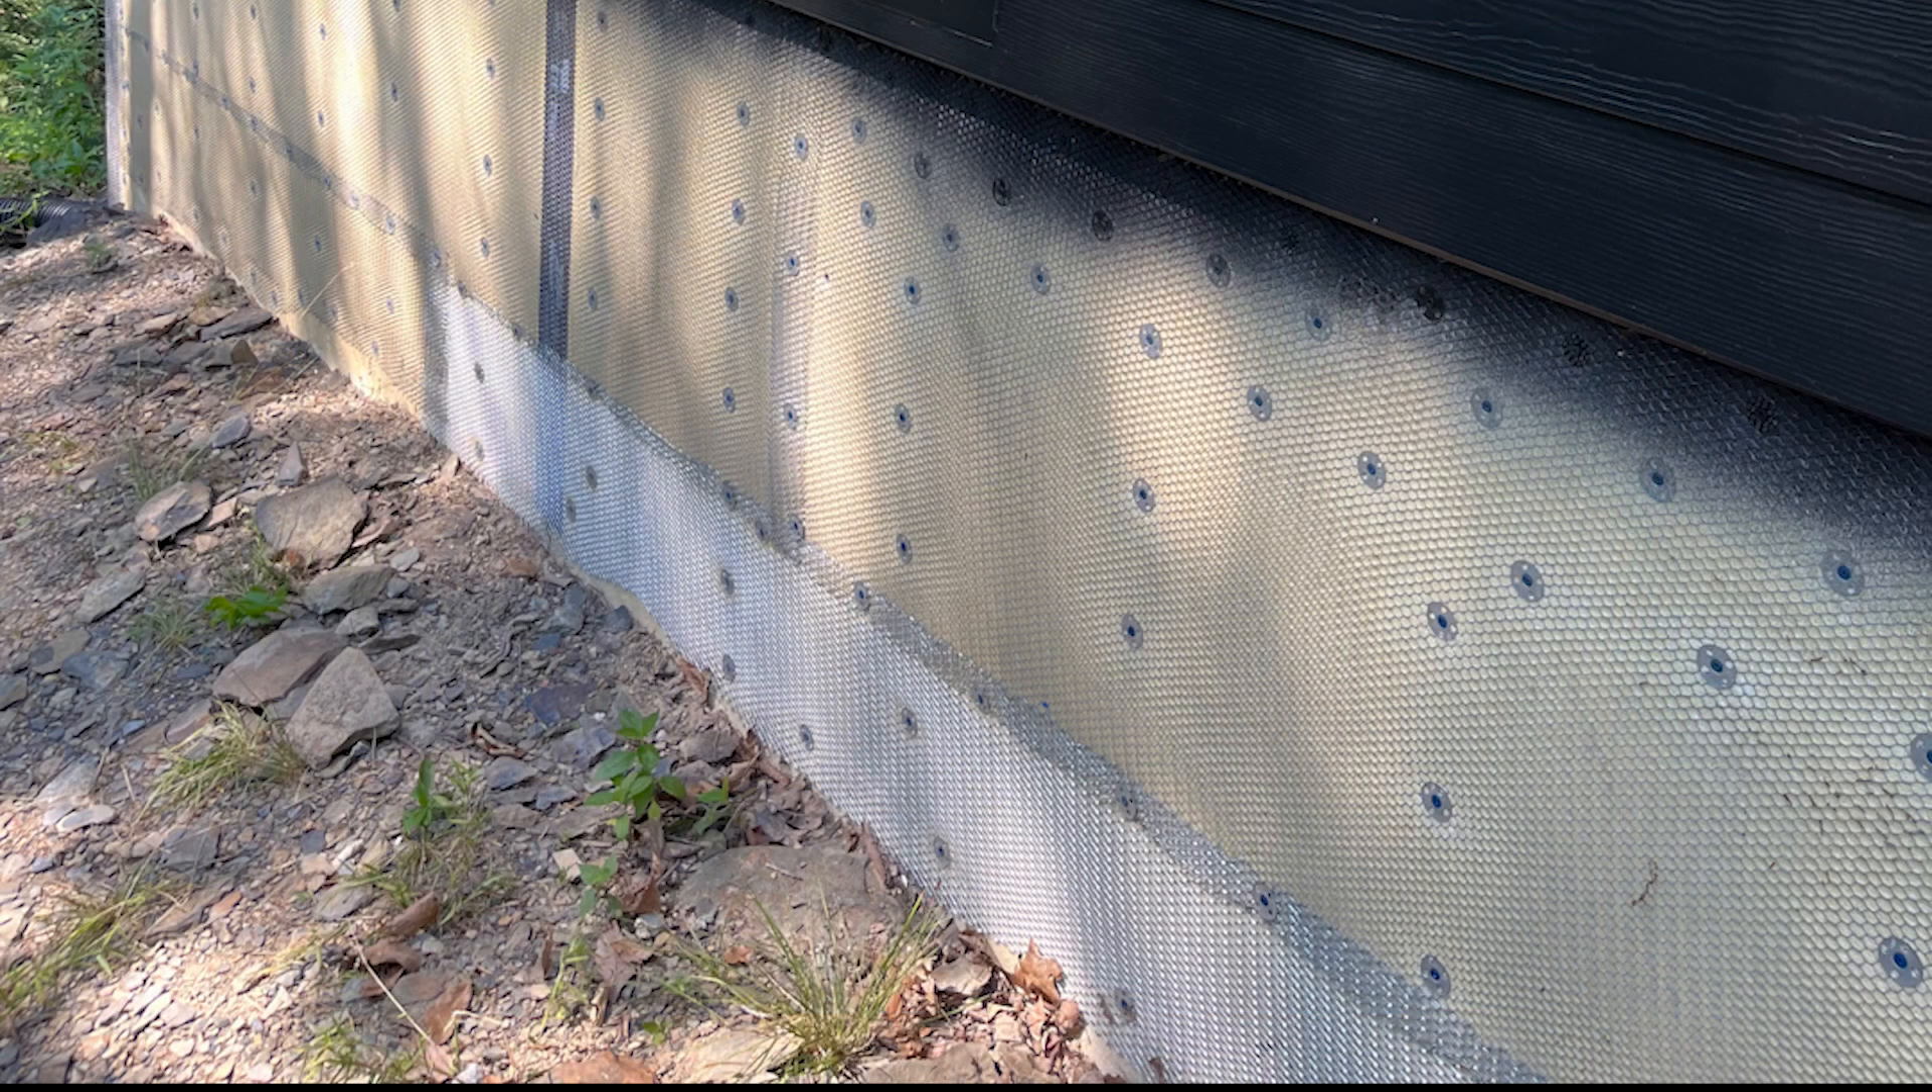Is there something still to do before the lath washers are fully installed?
No.